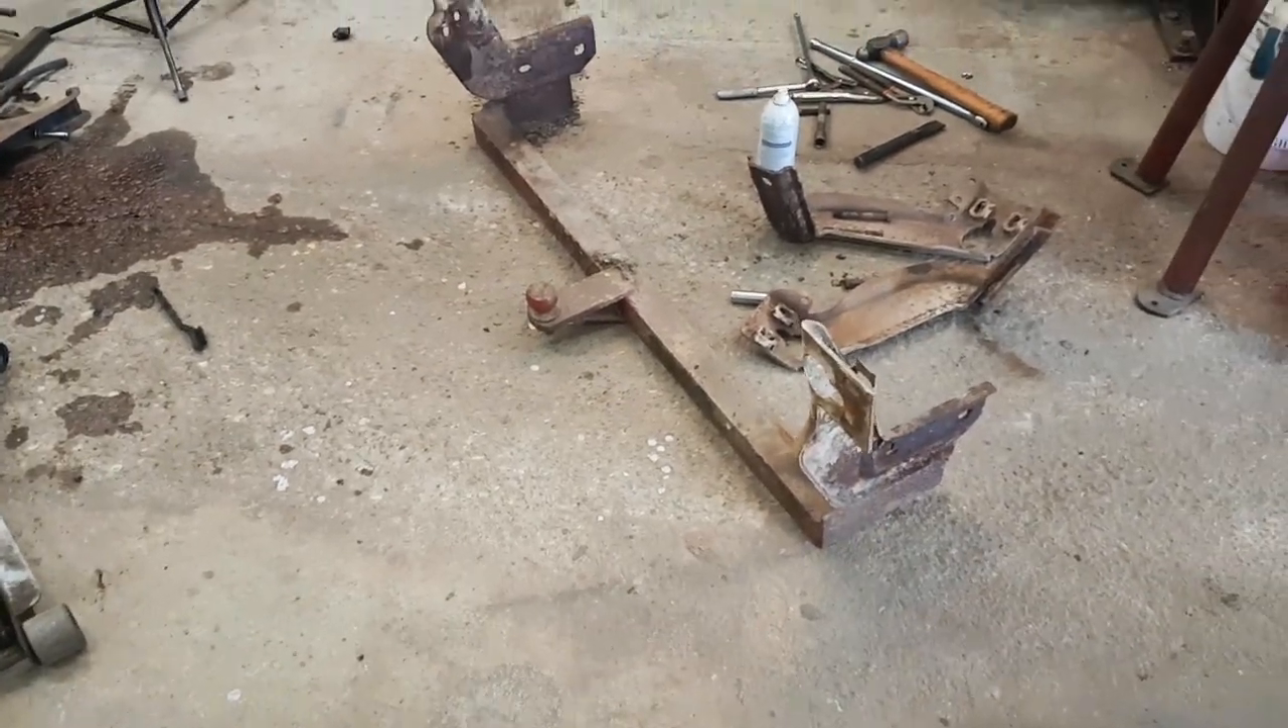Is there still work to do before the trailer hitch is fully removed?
No.